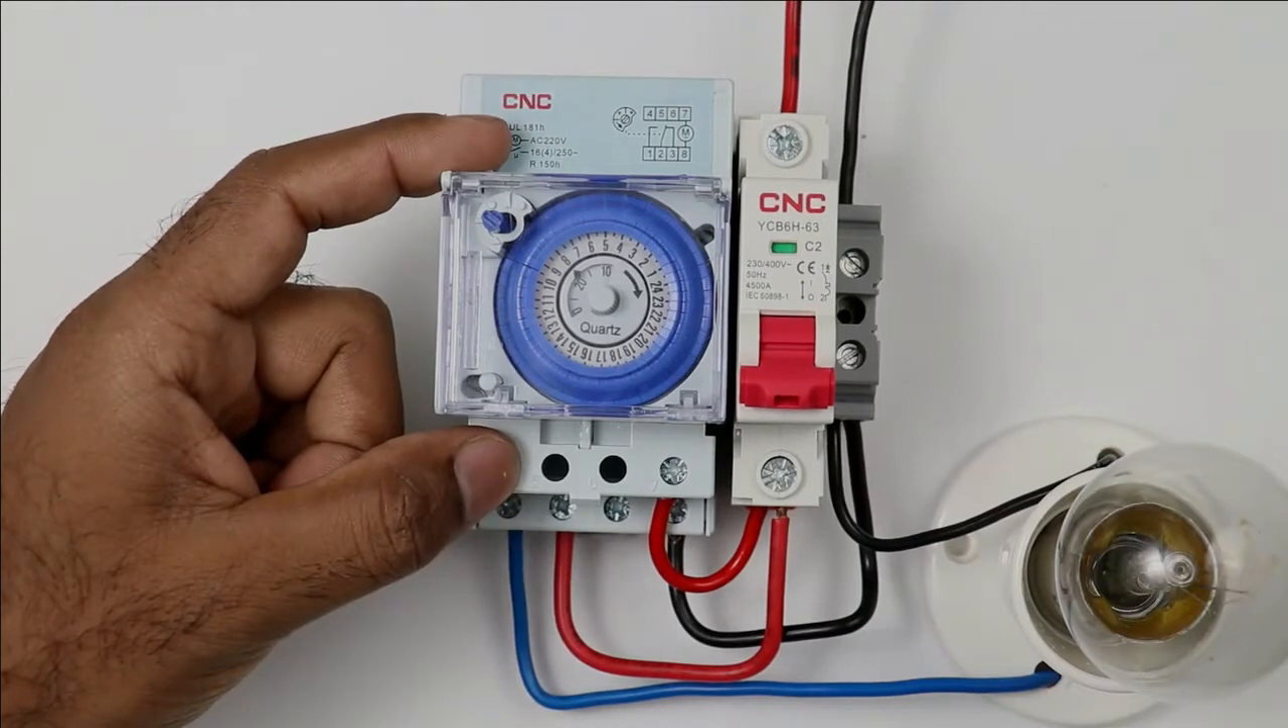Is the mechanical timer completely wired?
Yes.